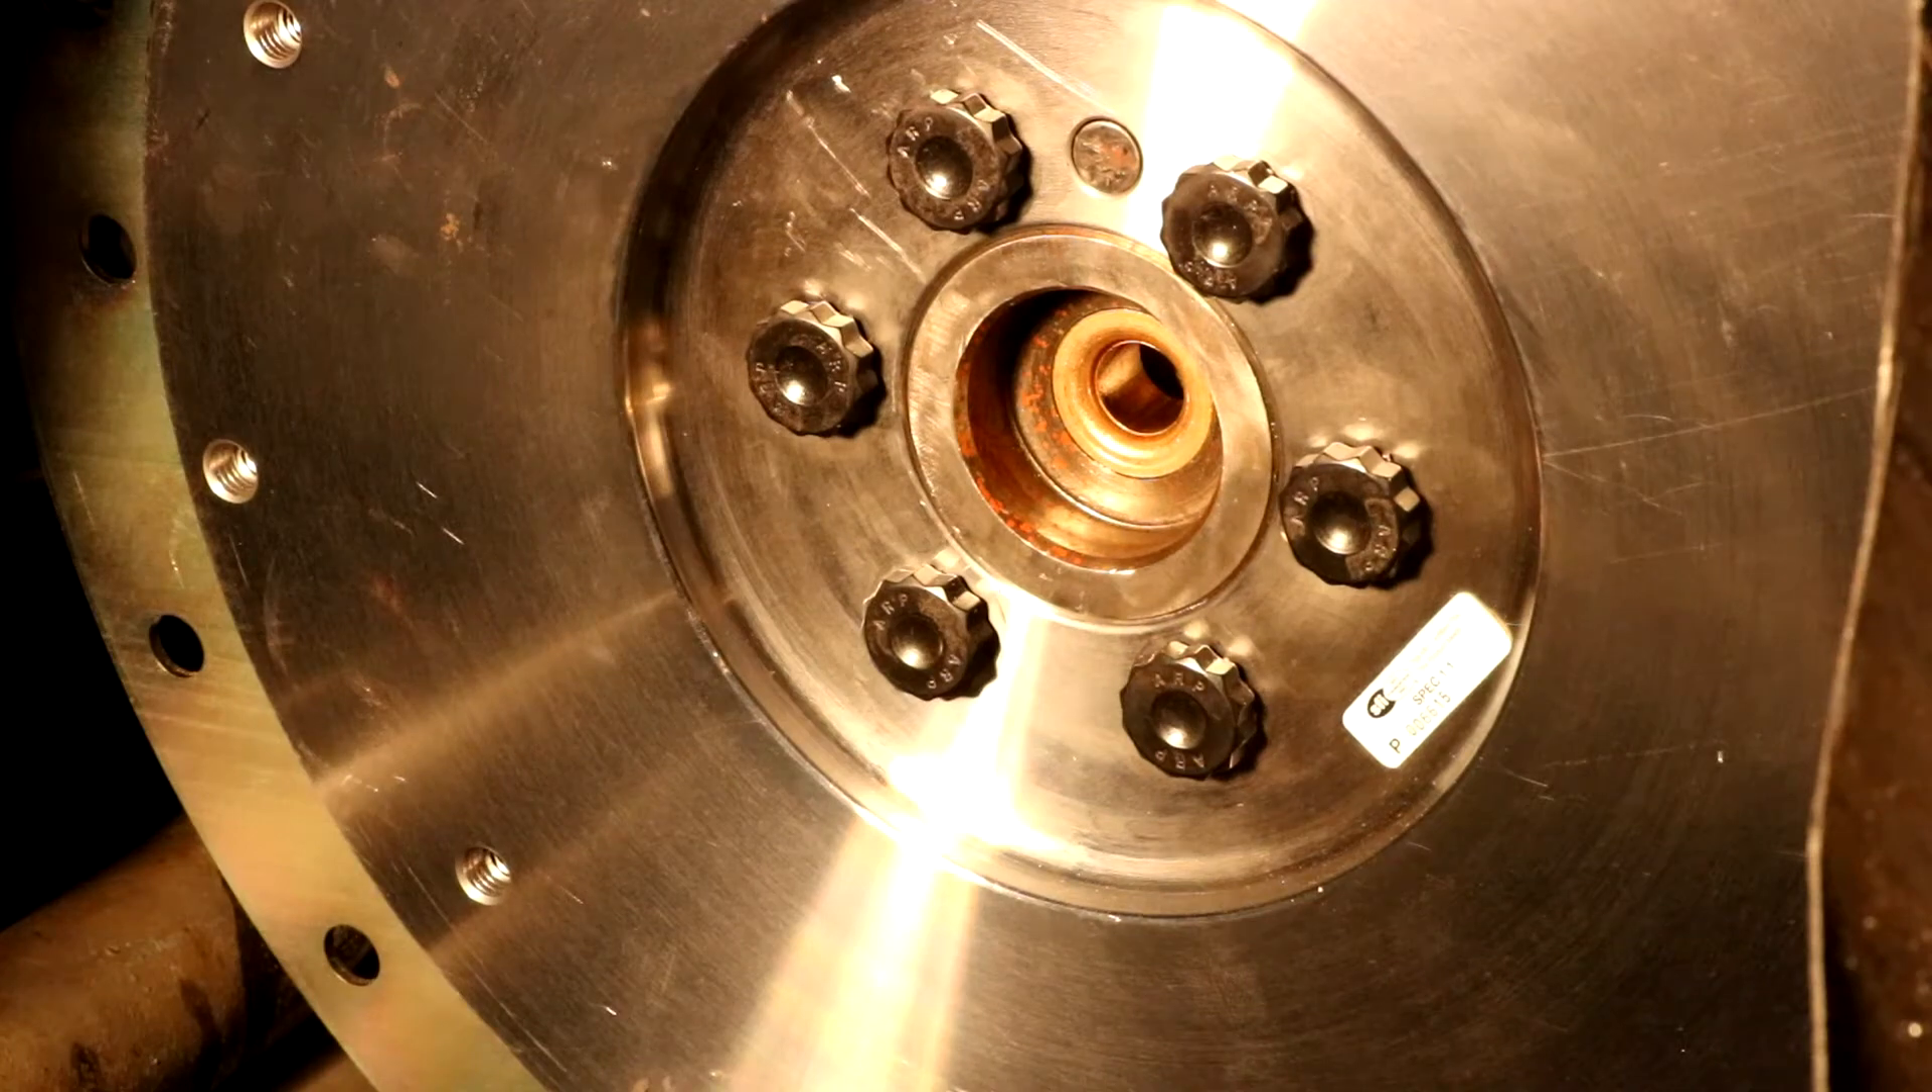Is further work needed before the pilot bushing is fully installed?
No.